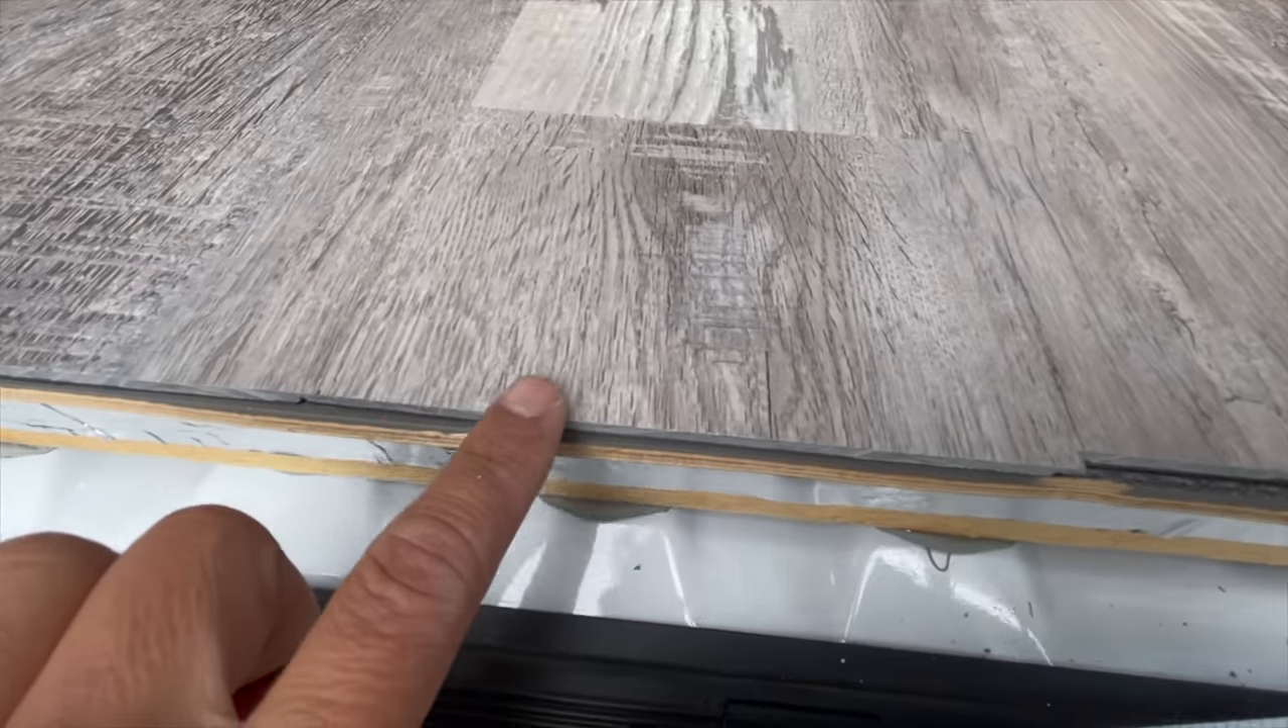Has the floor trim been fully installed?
No.